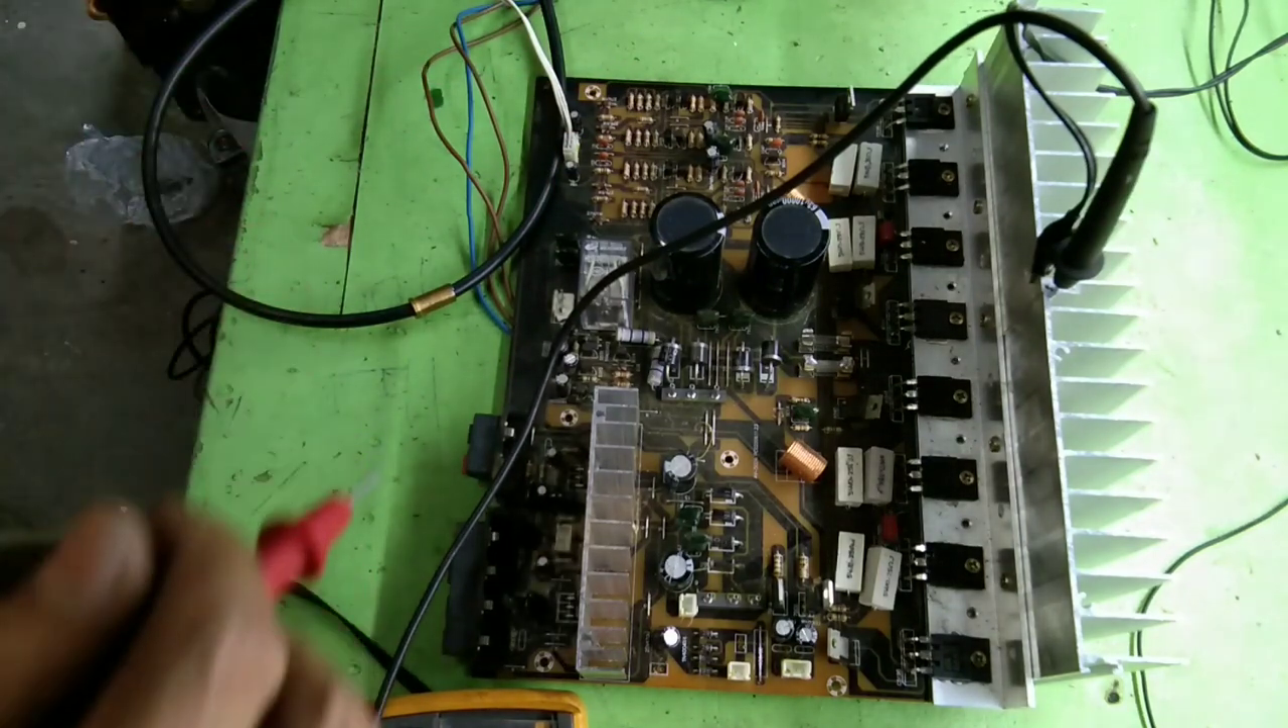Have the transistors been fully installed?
Yes.